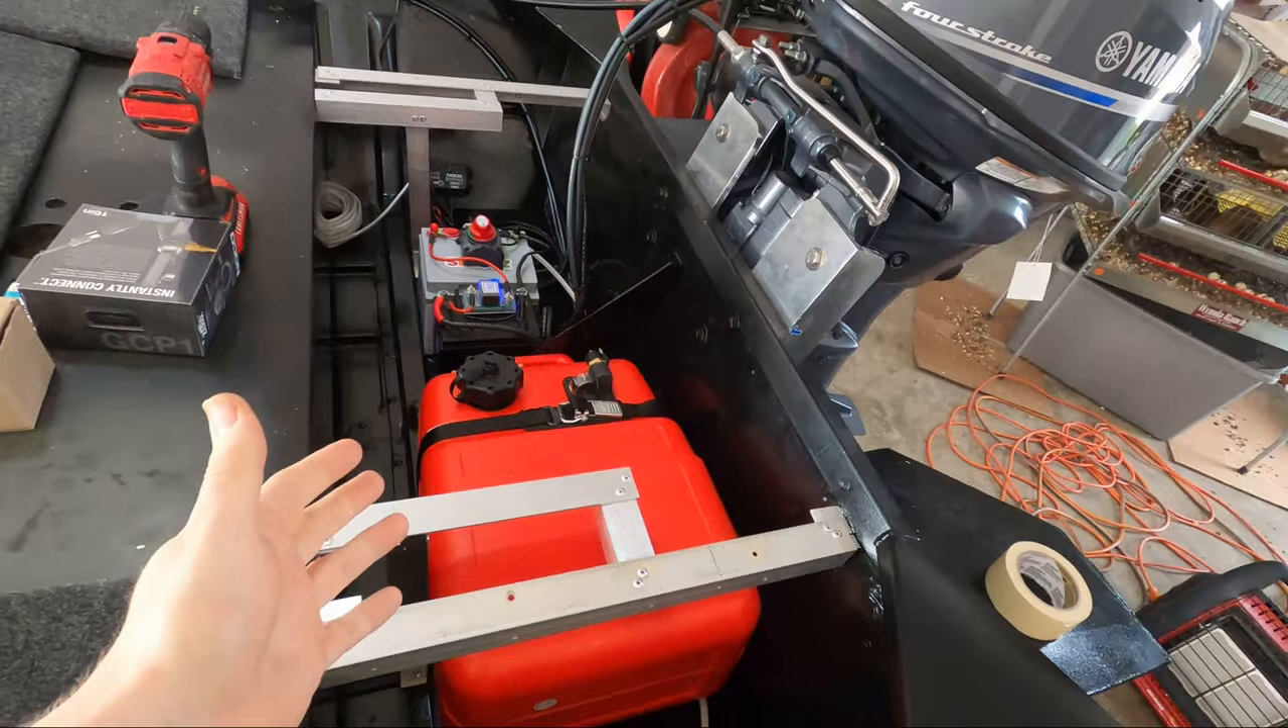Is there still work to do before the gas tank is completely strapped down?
No.